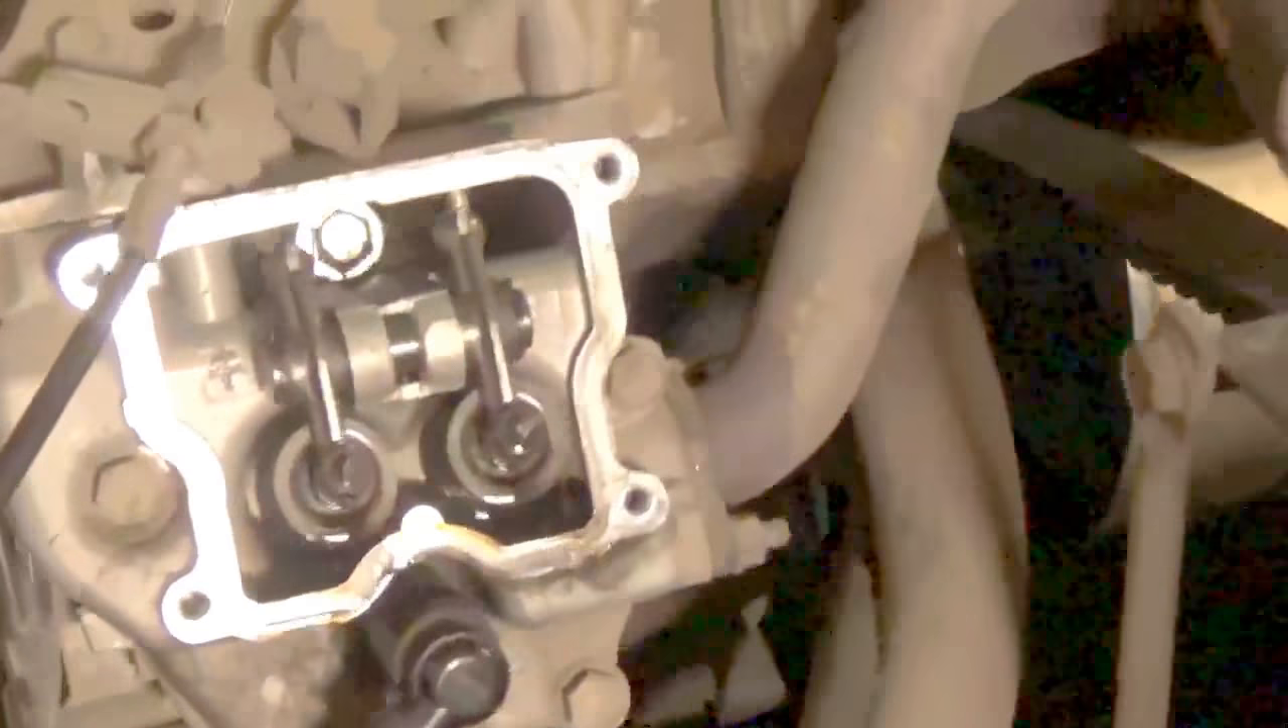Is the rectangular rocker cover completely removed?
Yes.